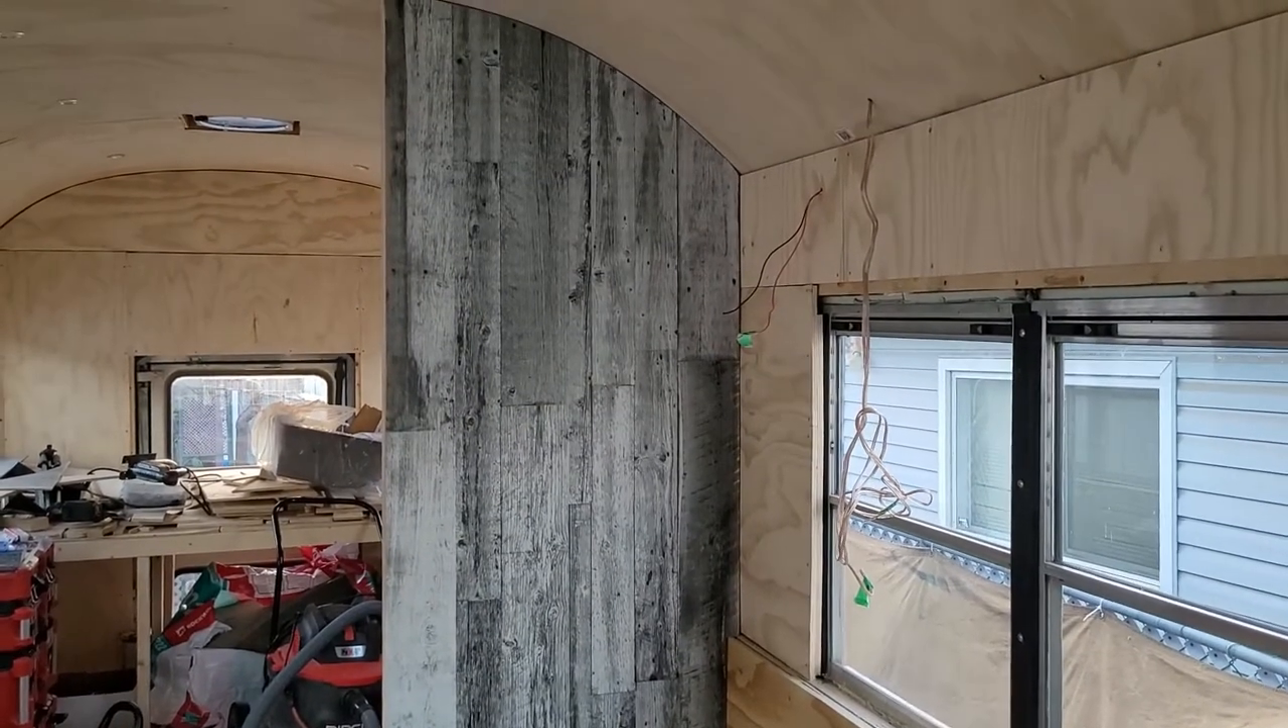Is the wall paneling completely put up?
Yes.